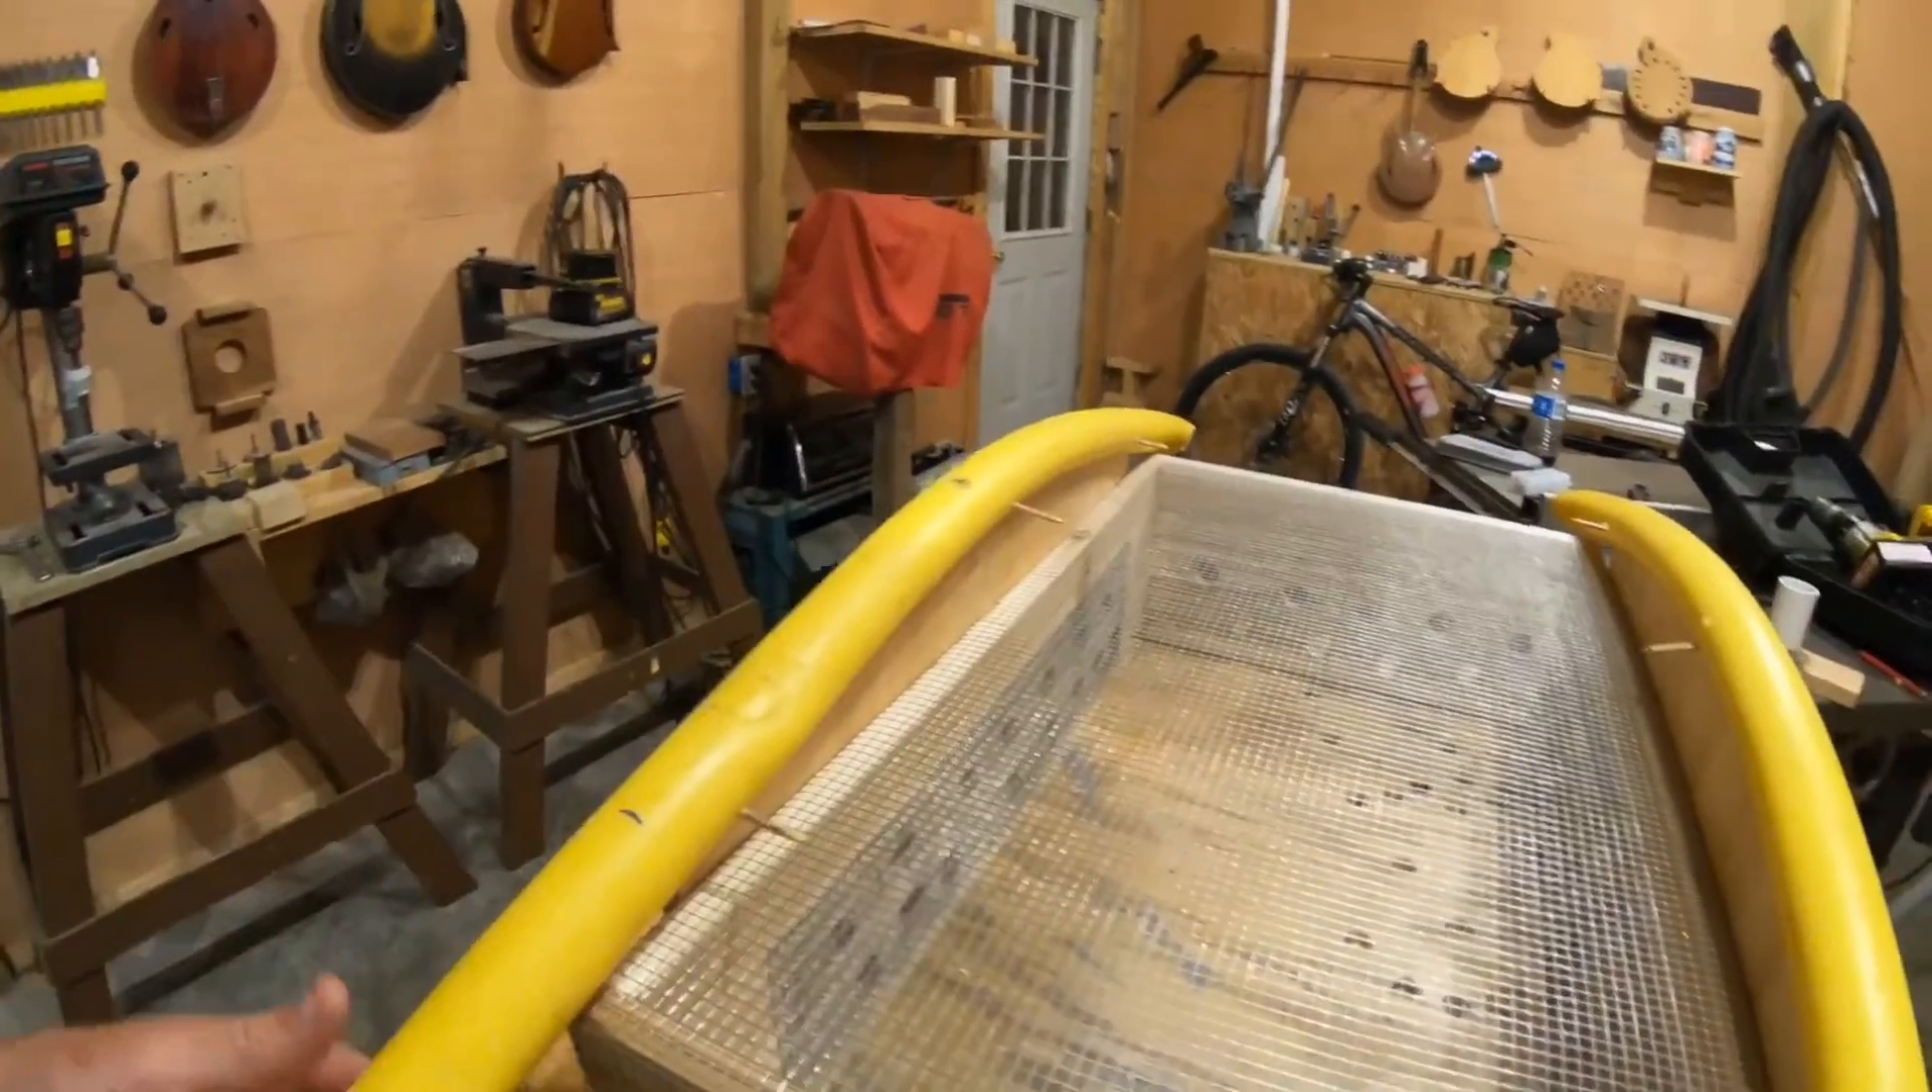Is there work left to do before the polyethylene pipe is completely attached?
No.